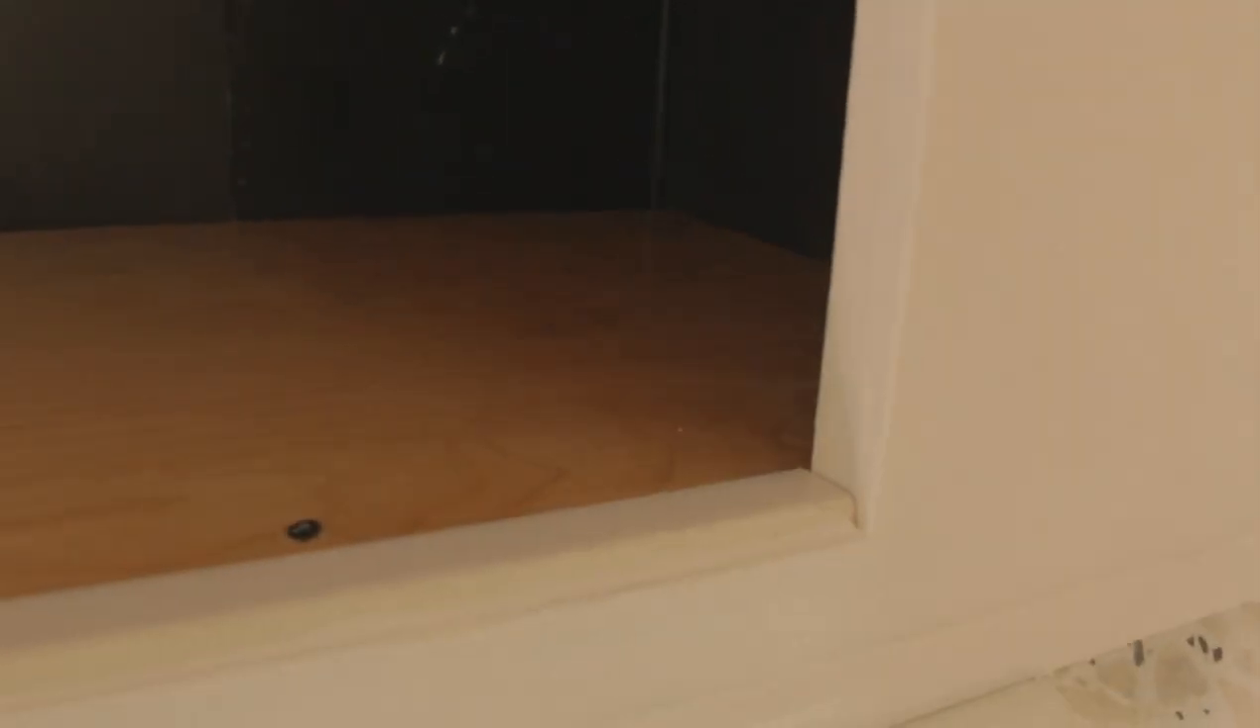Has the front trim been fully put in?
Yes.